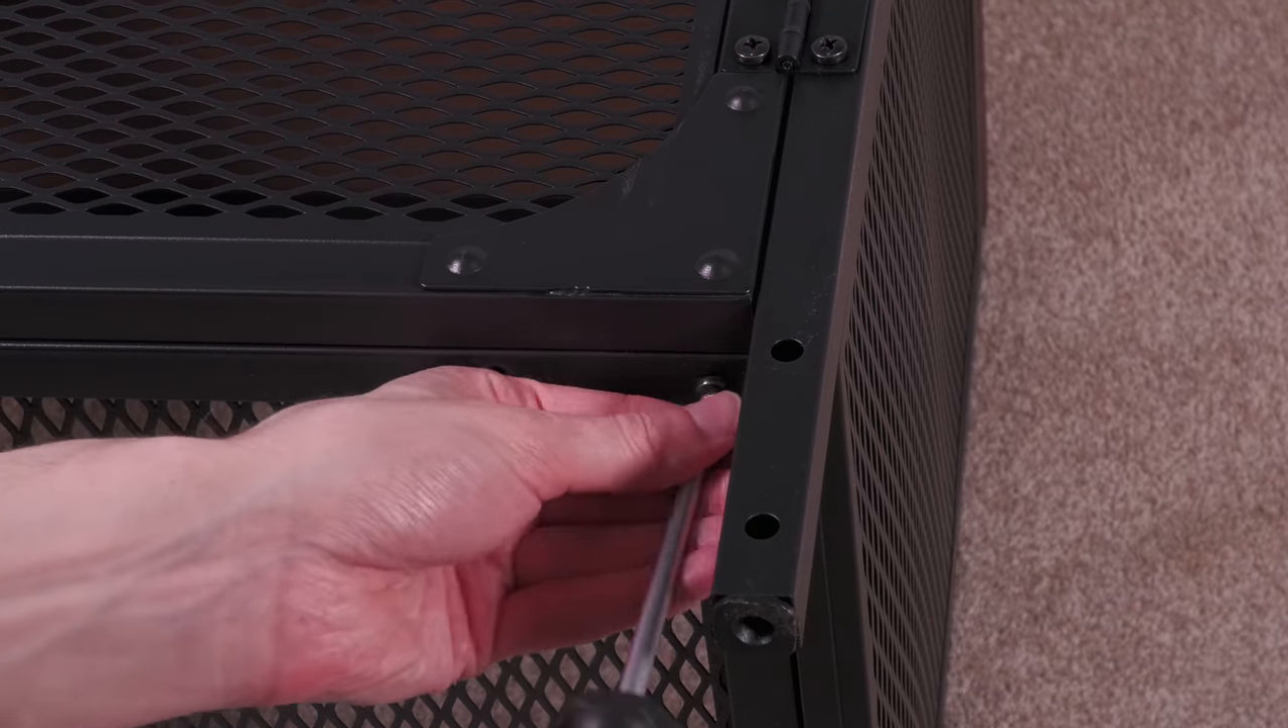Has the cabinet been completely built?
No.